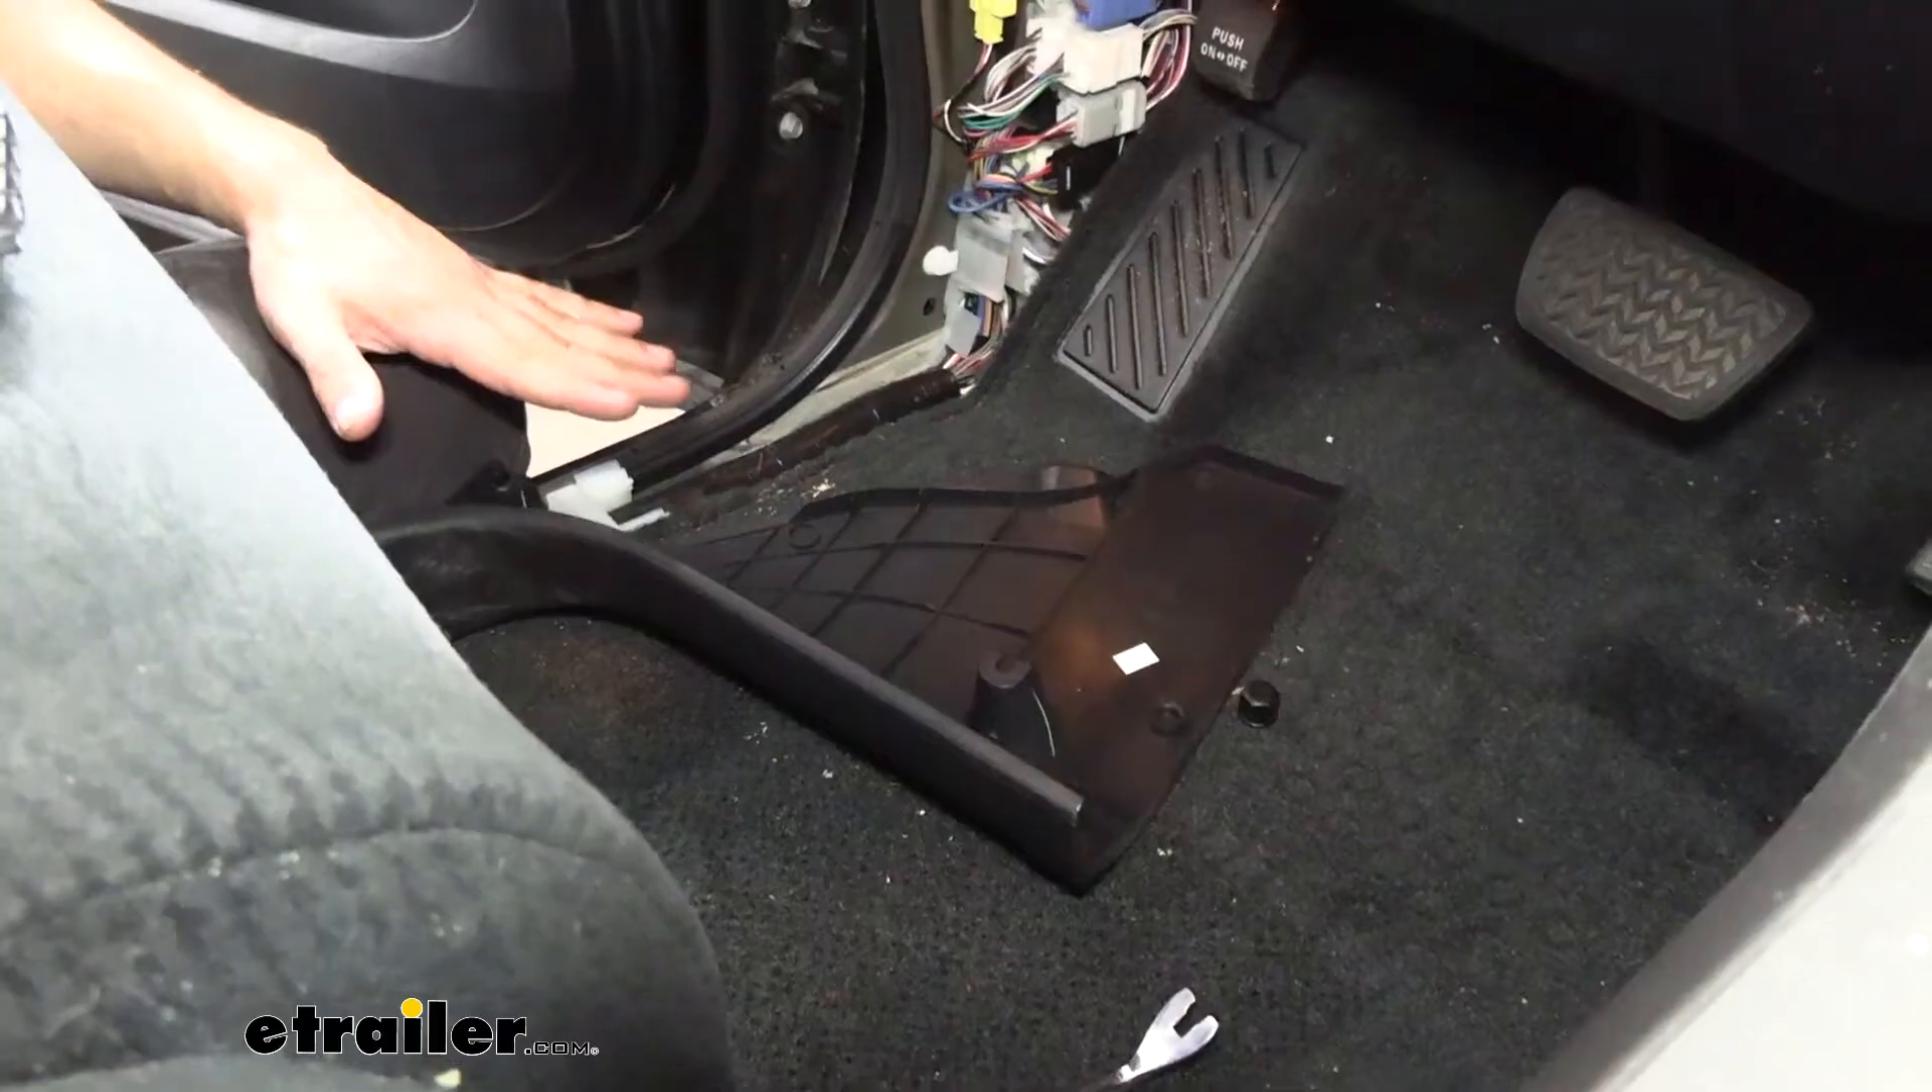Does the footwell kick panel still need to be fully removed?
No.